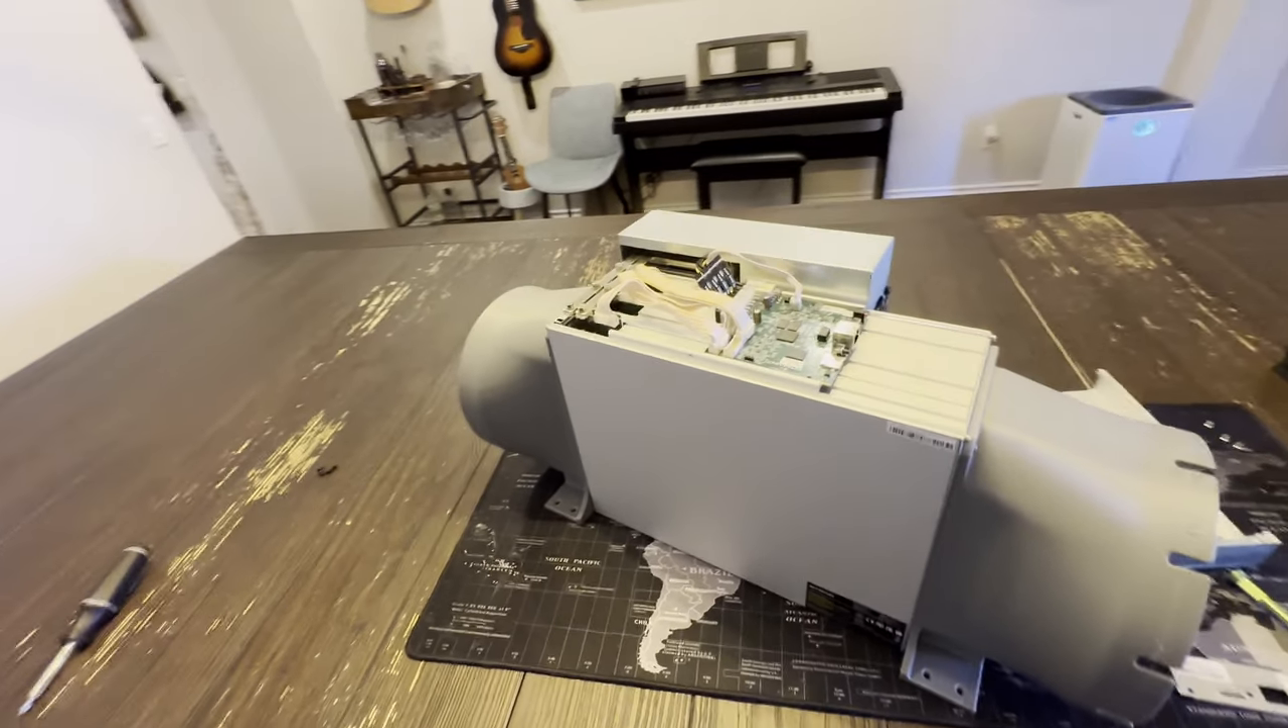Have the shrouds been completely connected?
Yes.